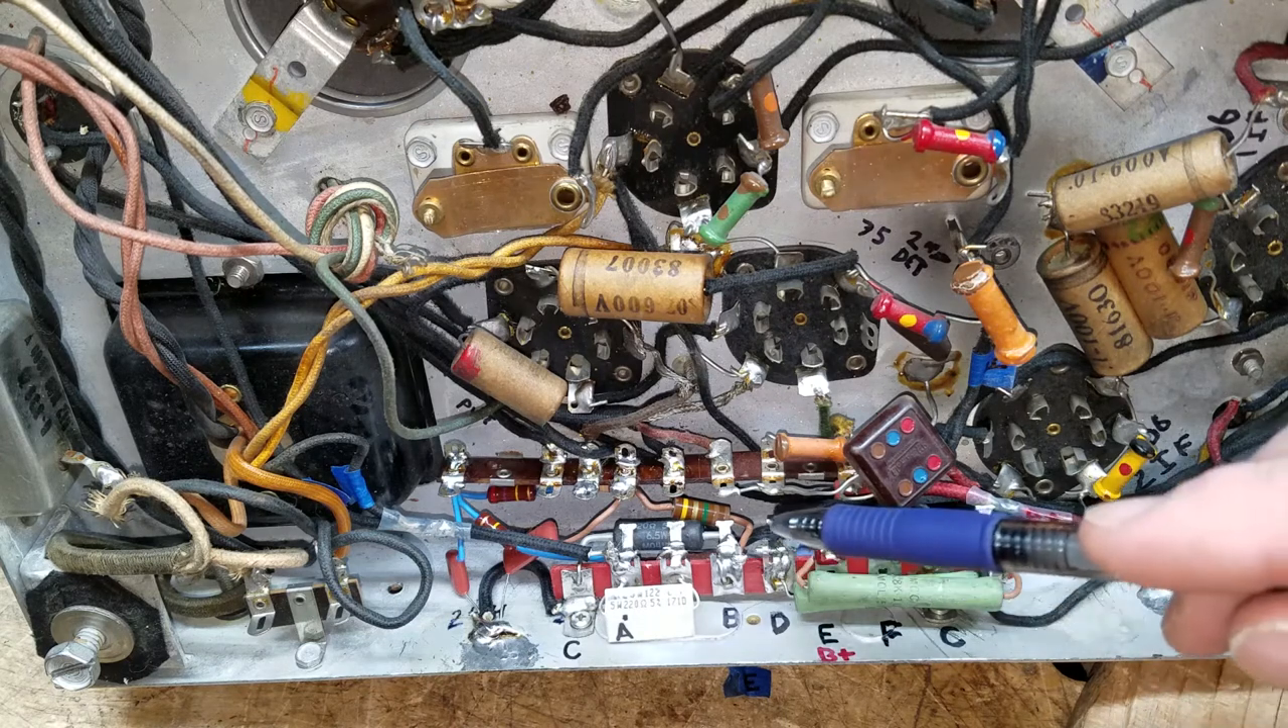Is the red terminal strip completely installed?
Yes.